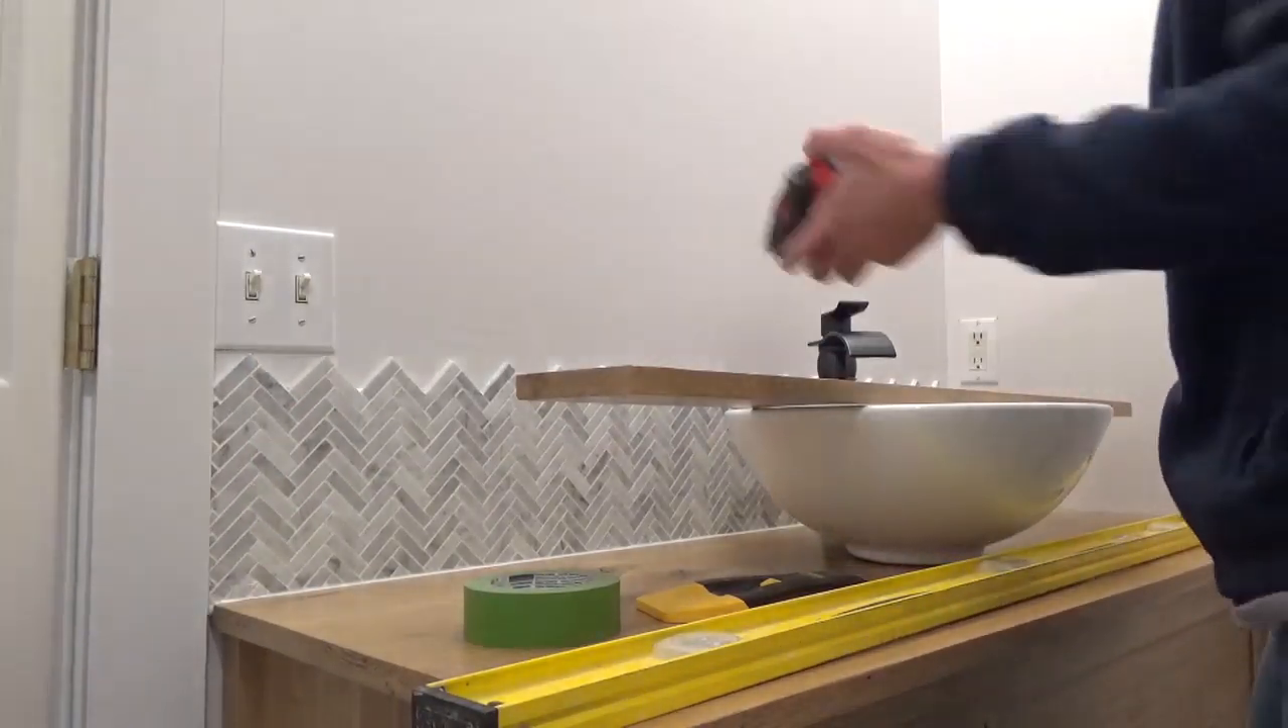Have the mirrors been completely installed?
No.